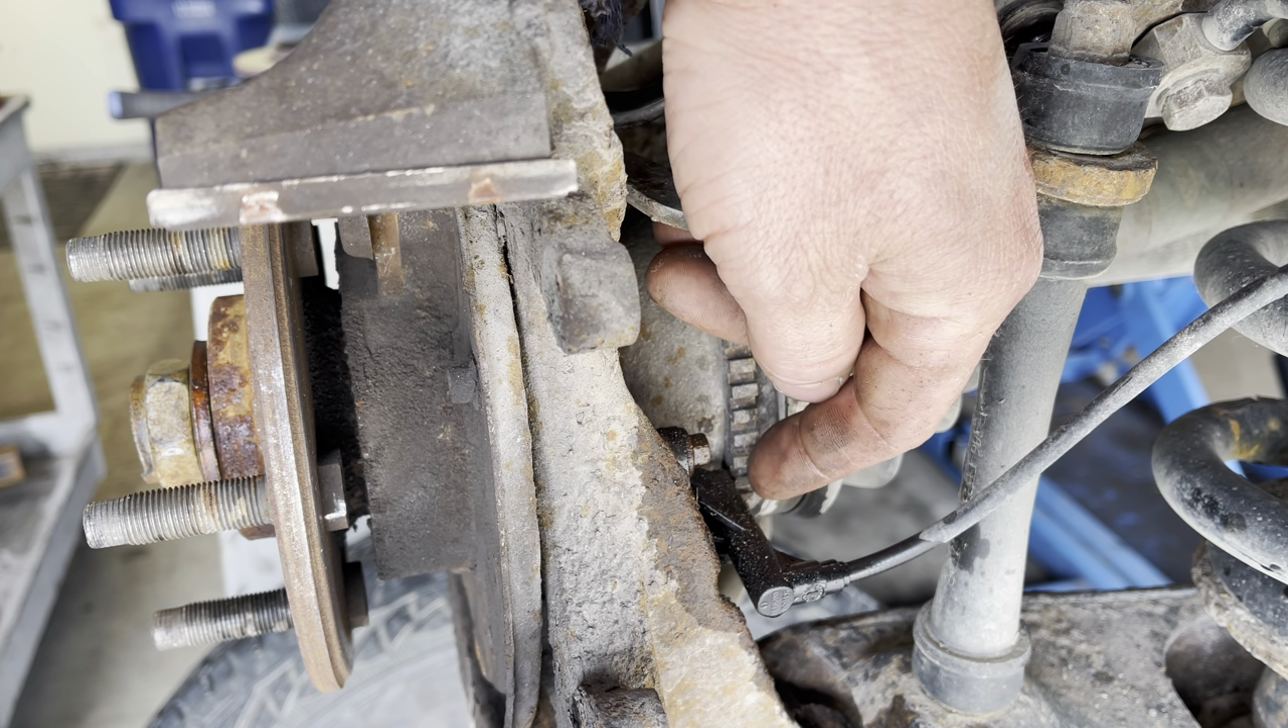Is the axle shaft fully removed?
No.